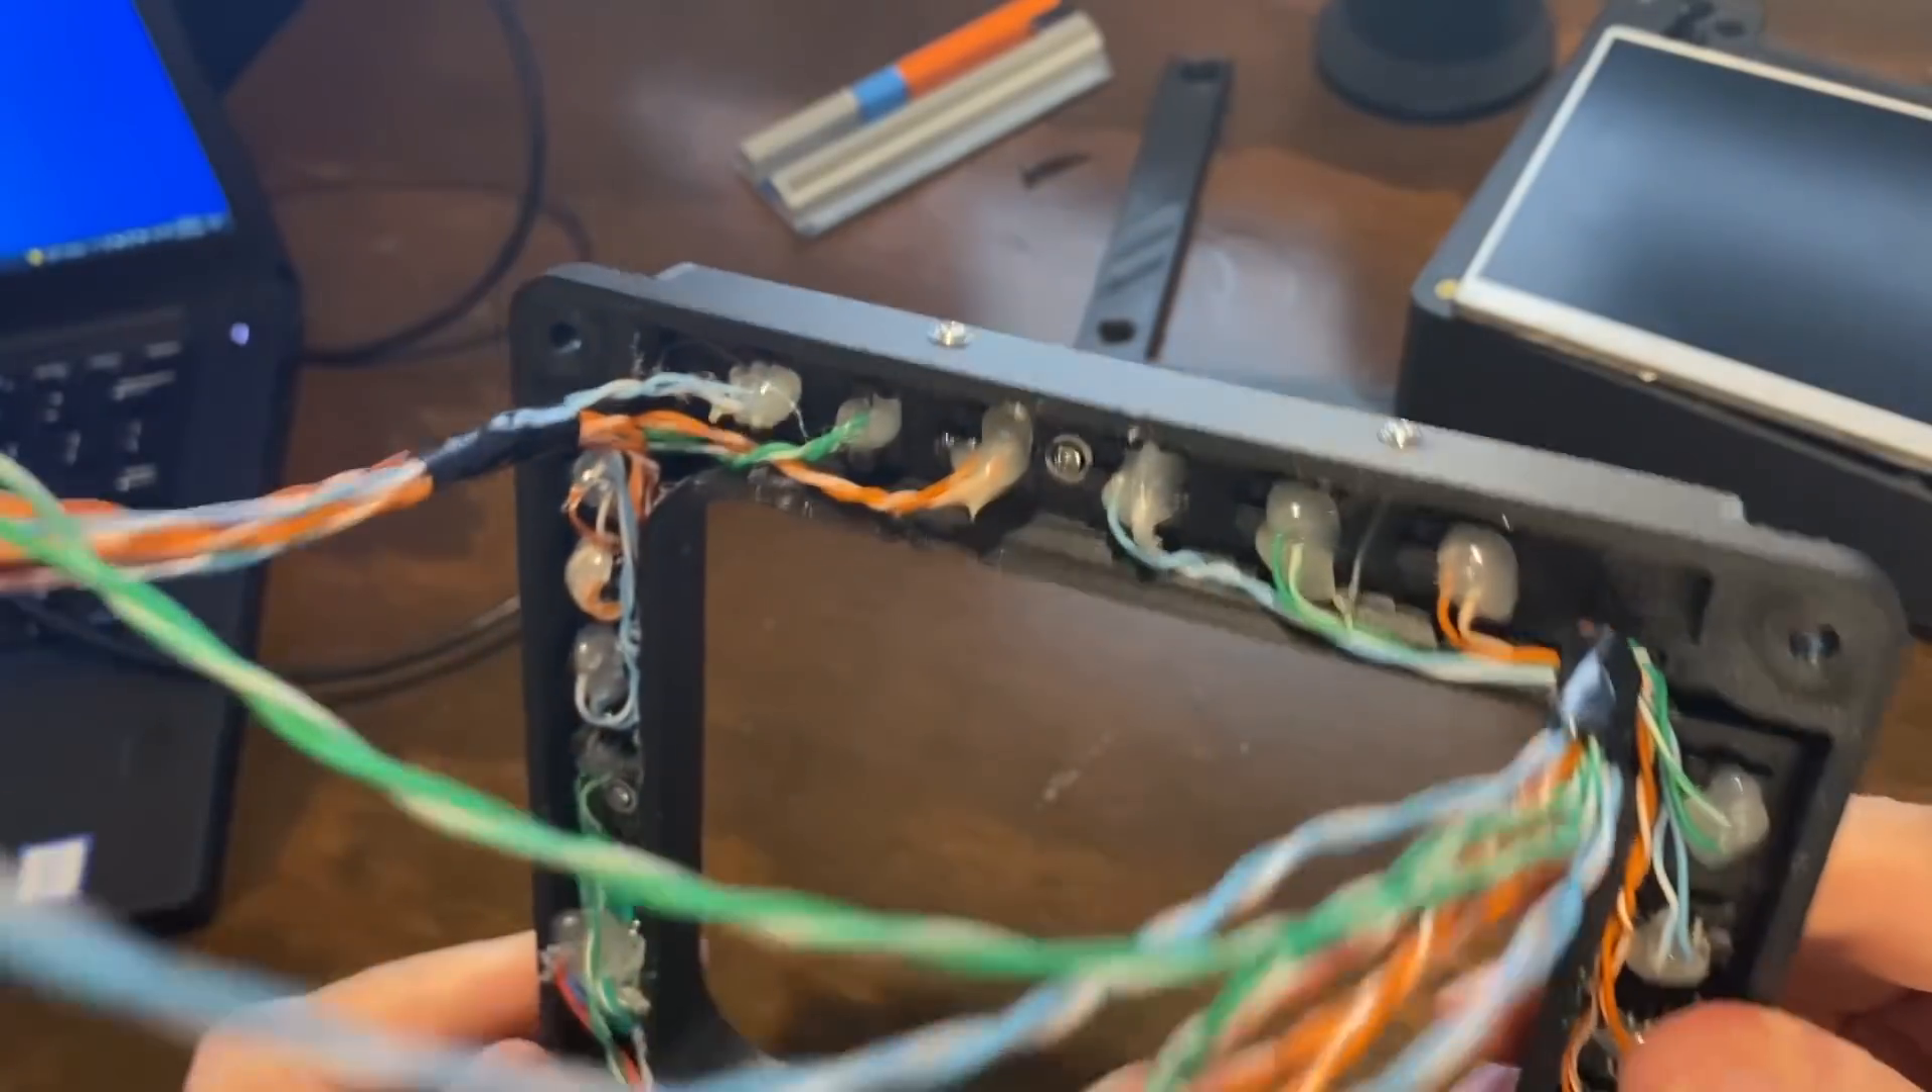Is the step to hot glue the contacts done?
Yes.